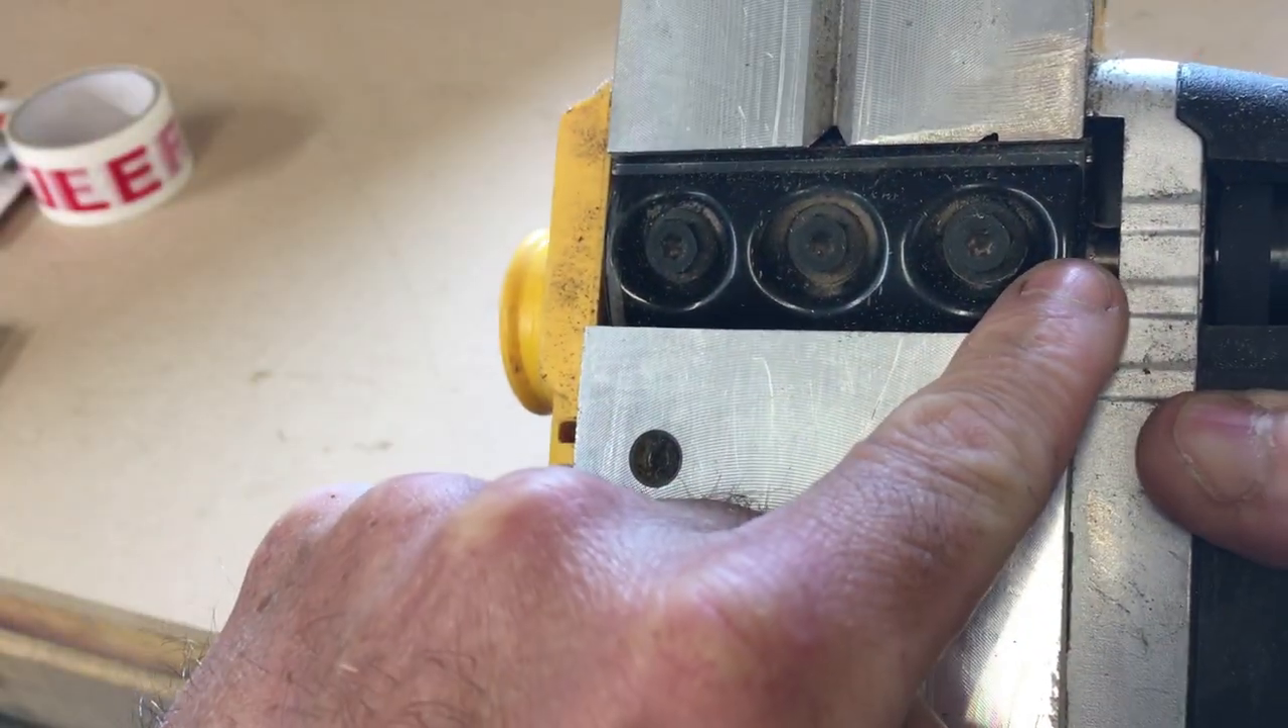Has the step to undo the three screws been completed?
No.